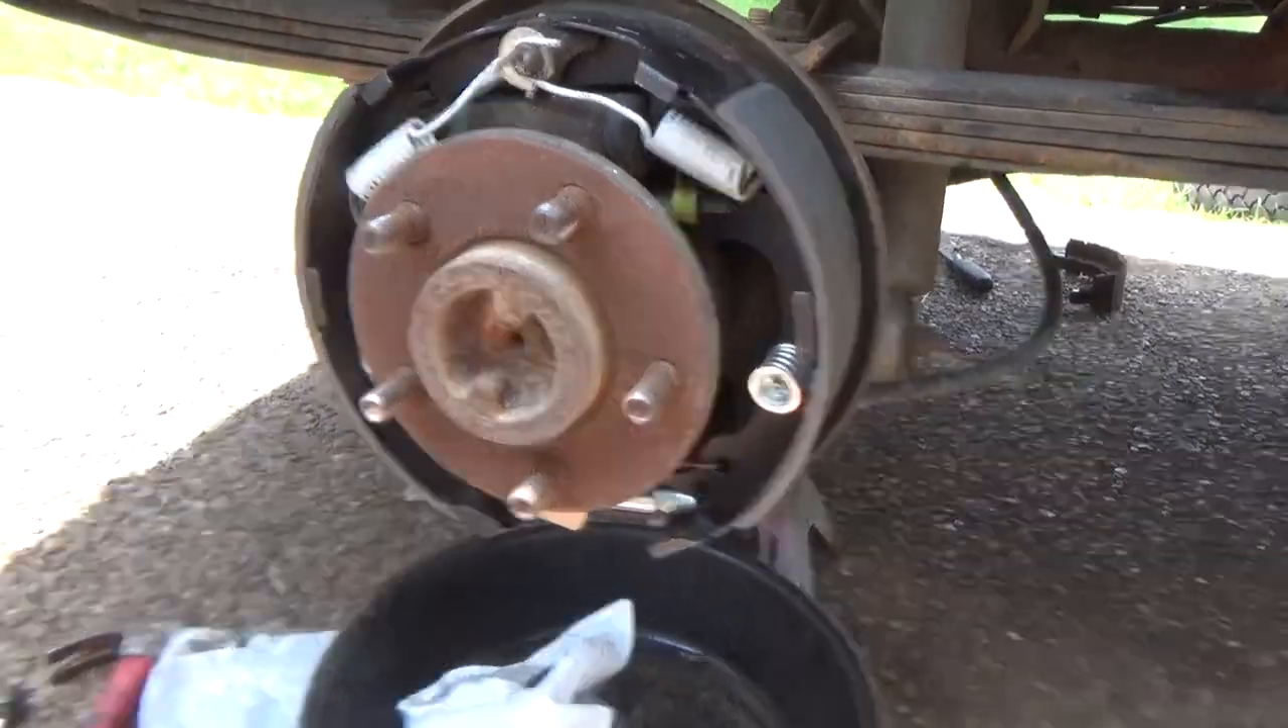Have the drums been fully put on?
No.